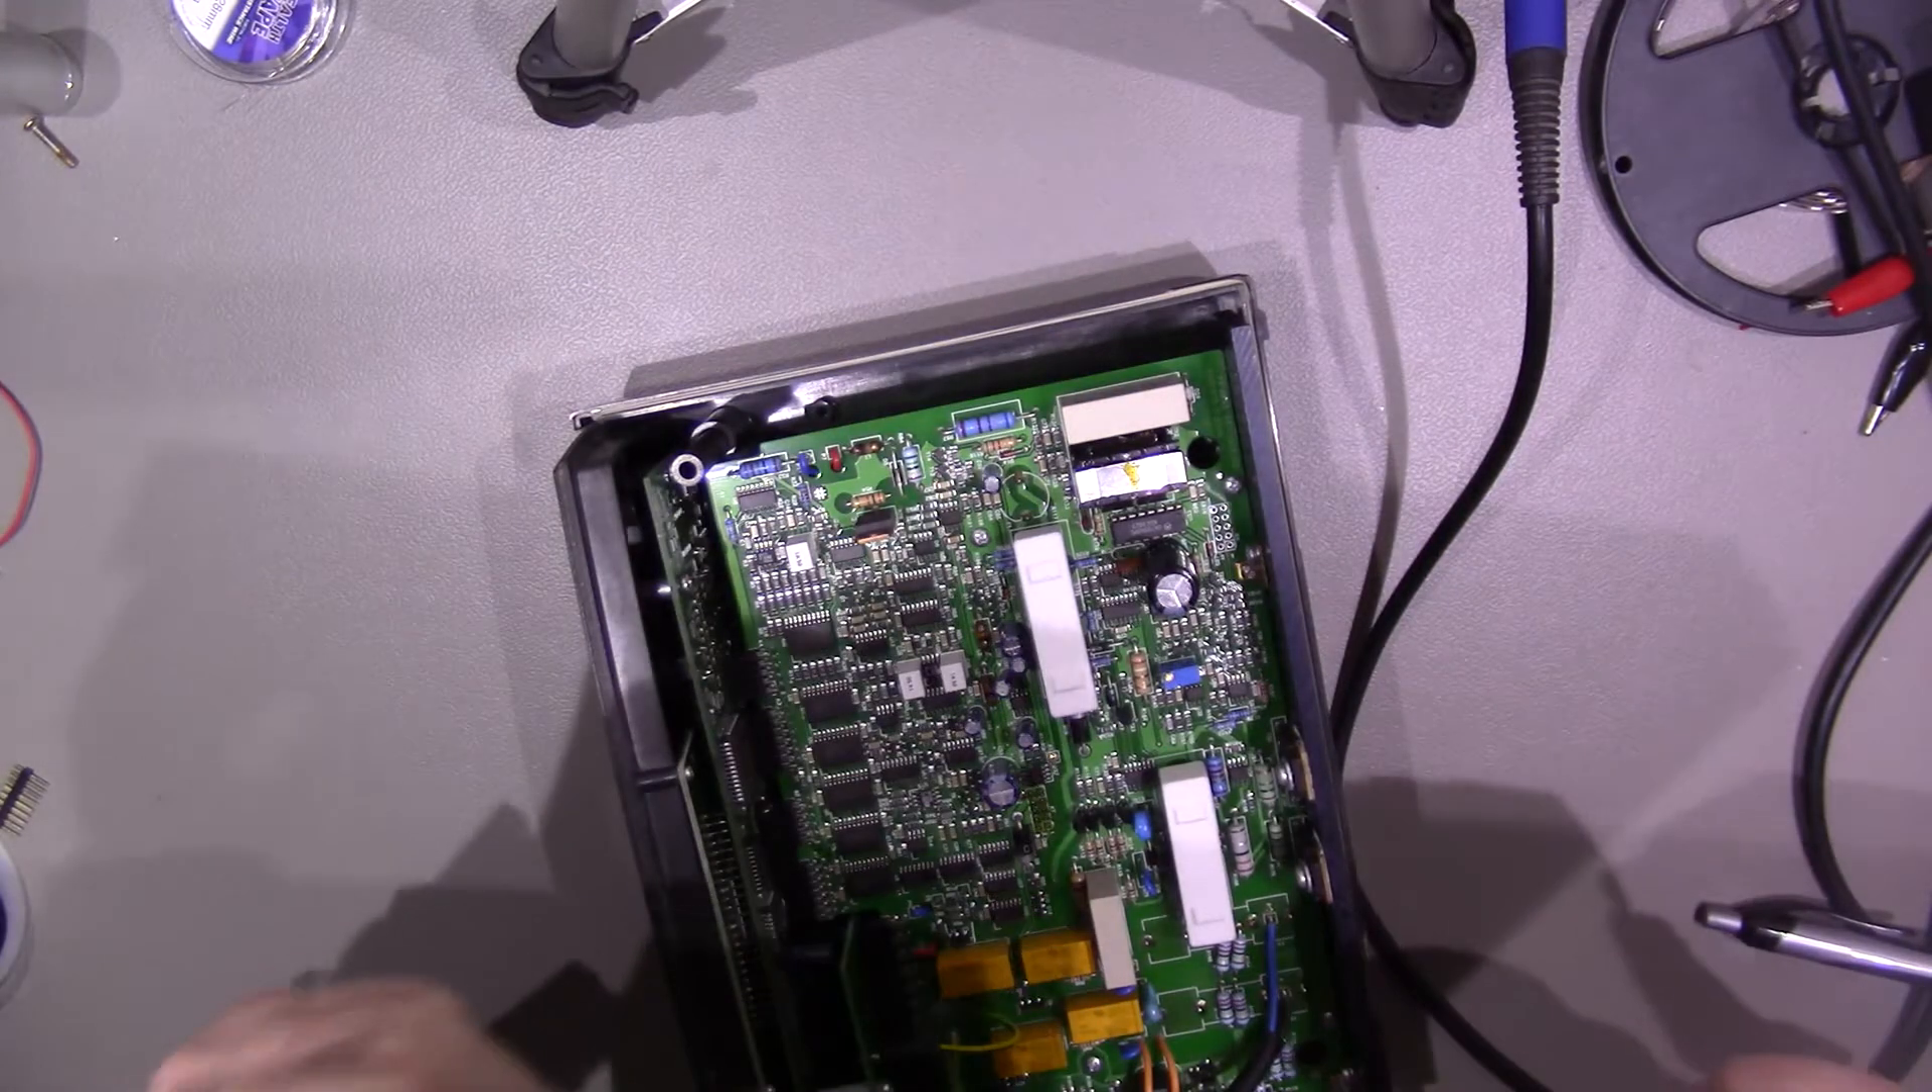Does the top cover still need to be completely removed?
No.